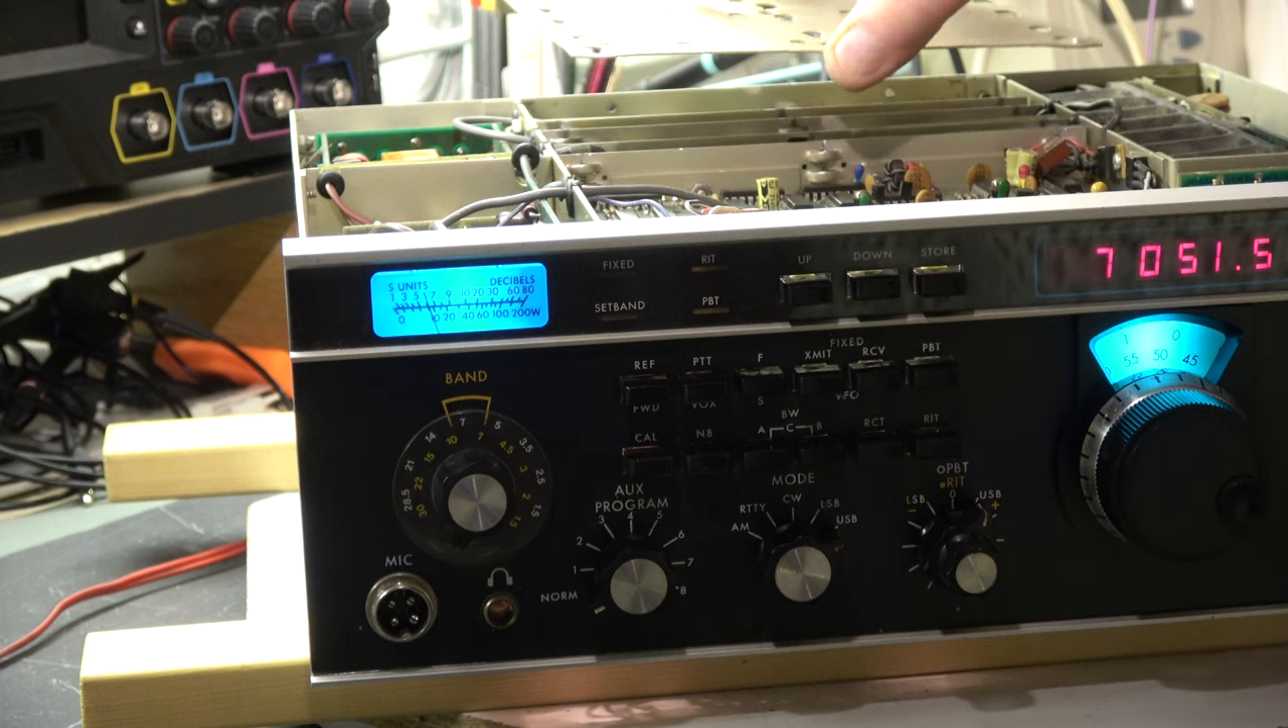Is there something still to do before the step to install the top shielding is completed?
Yes.